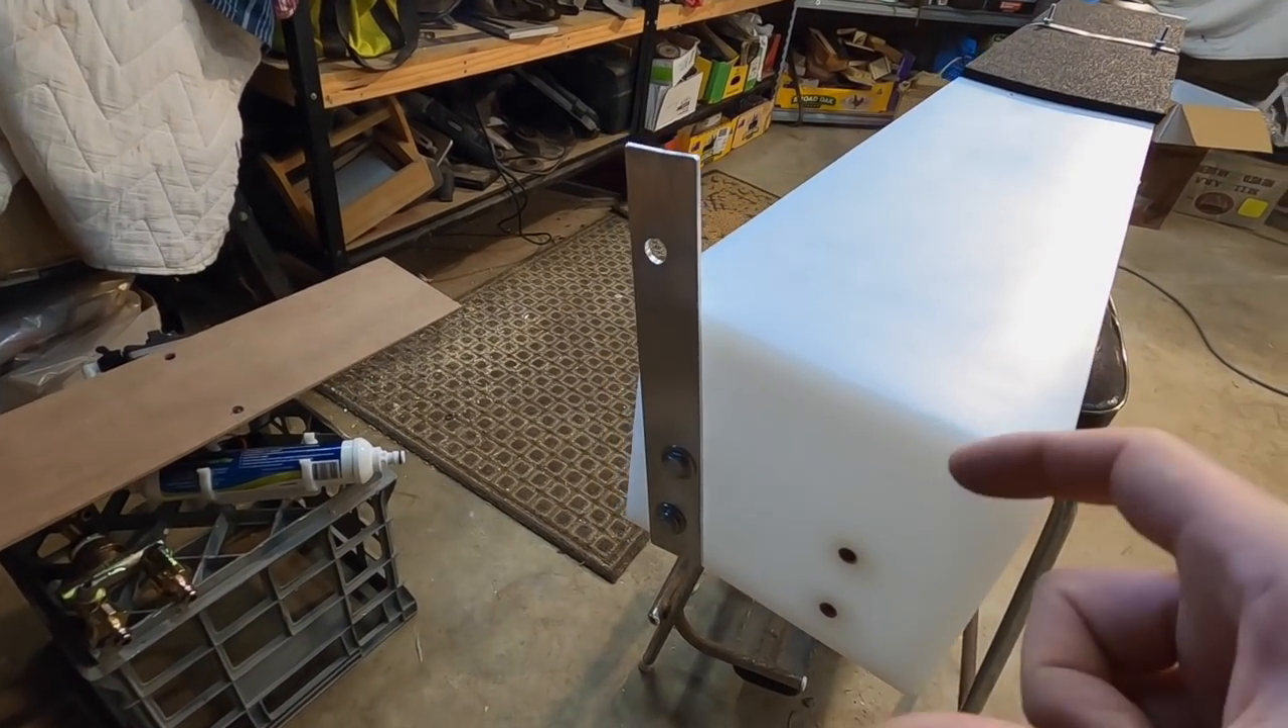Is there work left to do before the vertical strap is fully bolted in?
No.